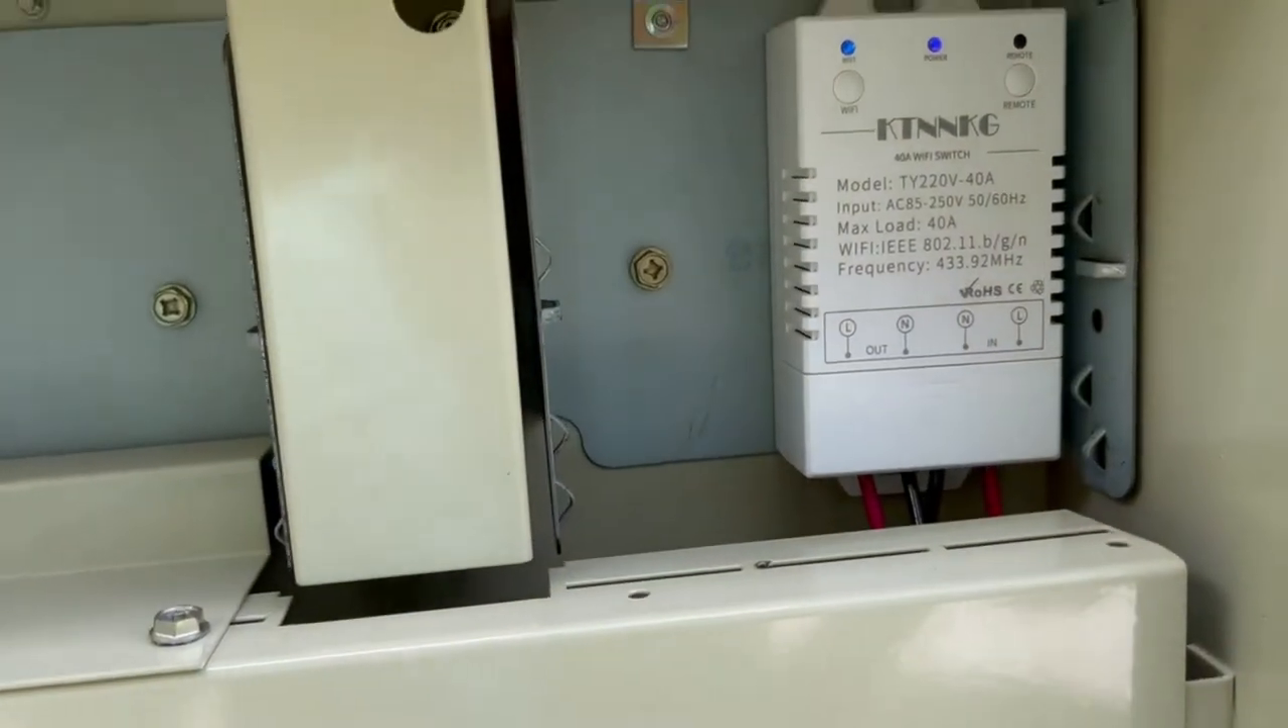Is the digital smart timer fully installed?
Yes.